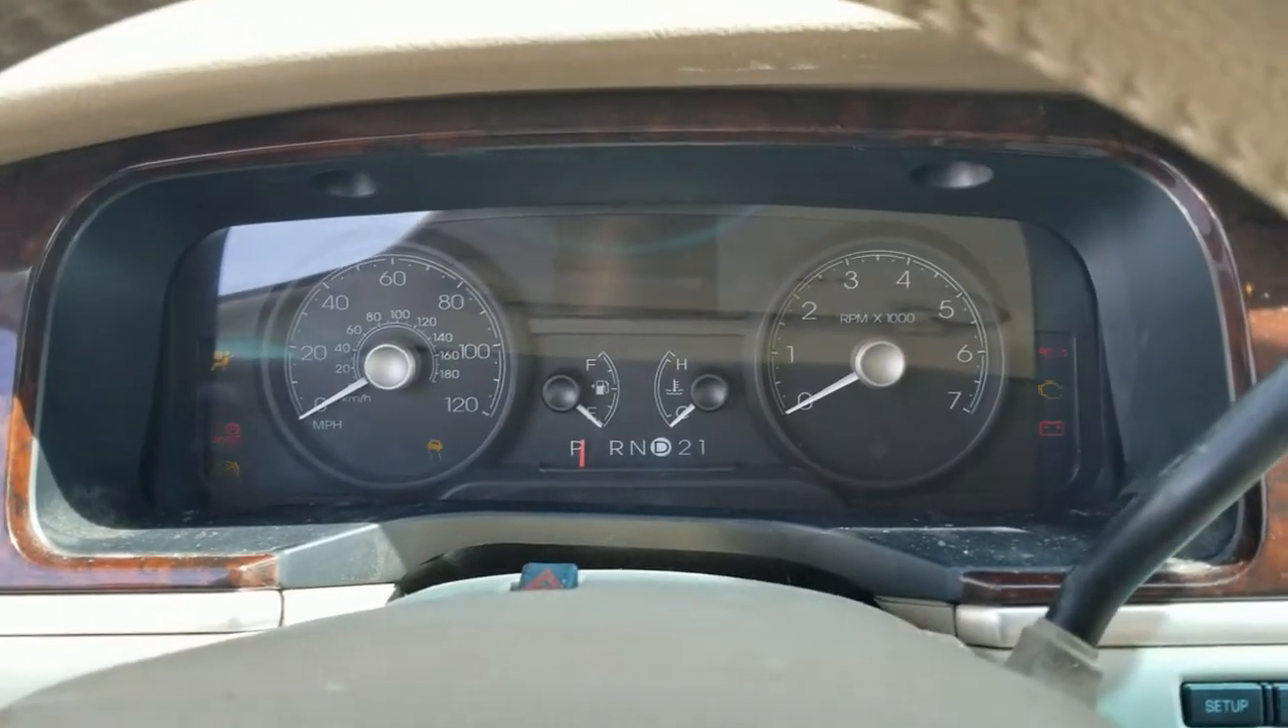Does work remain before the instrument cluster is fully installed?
No.